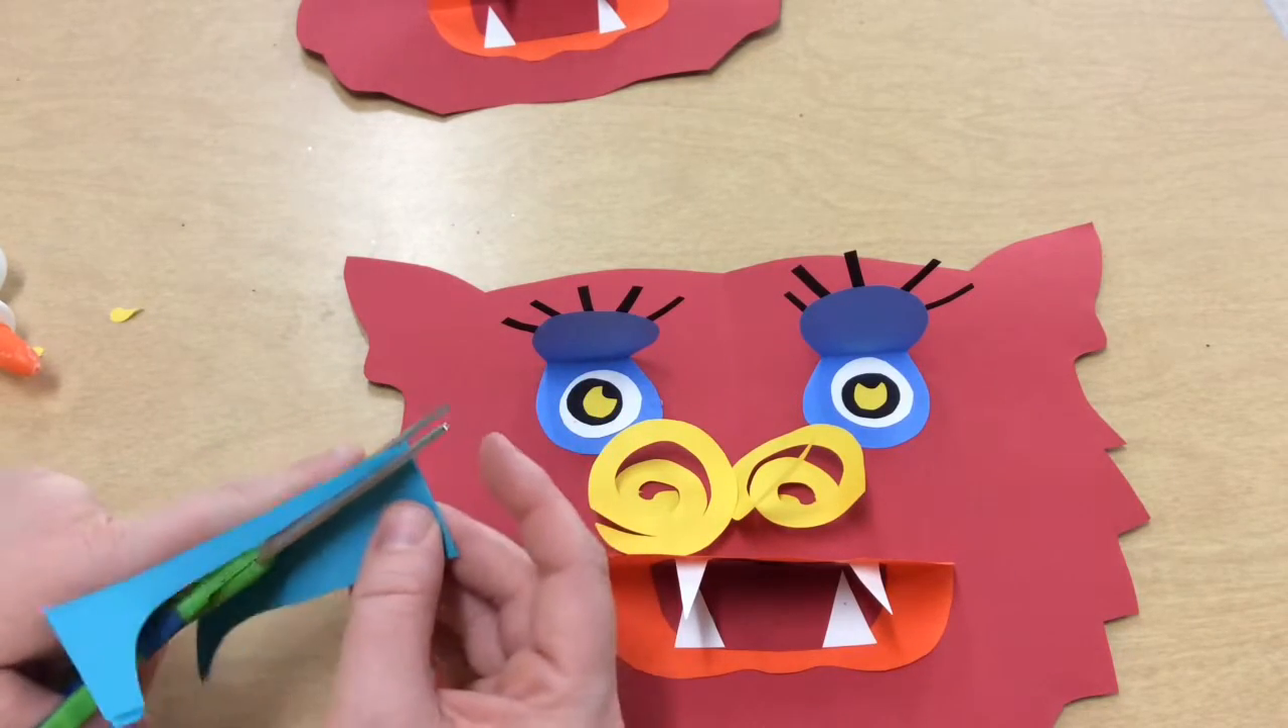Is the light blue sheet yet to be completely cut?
Yes.